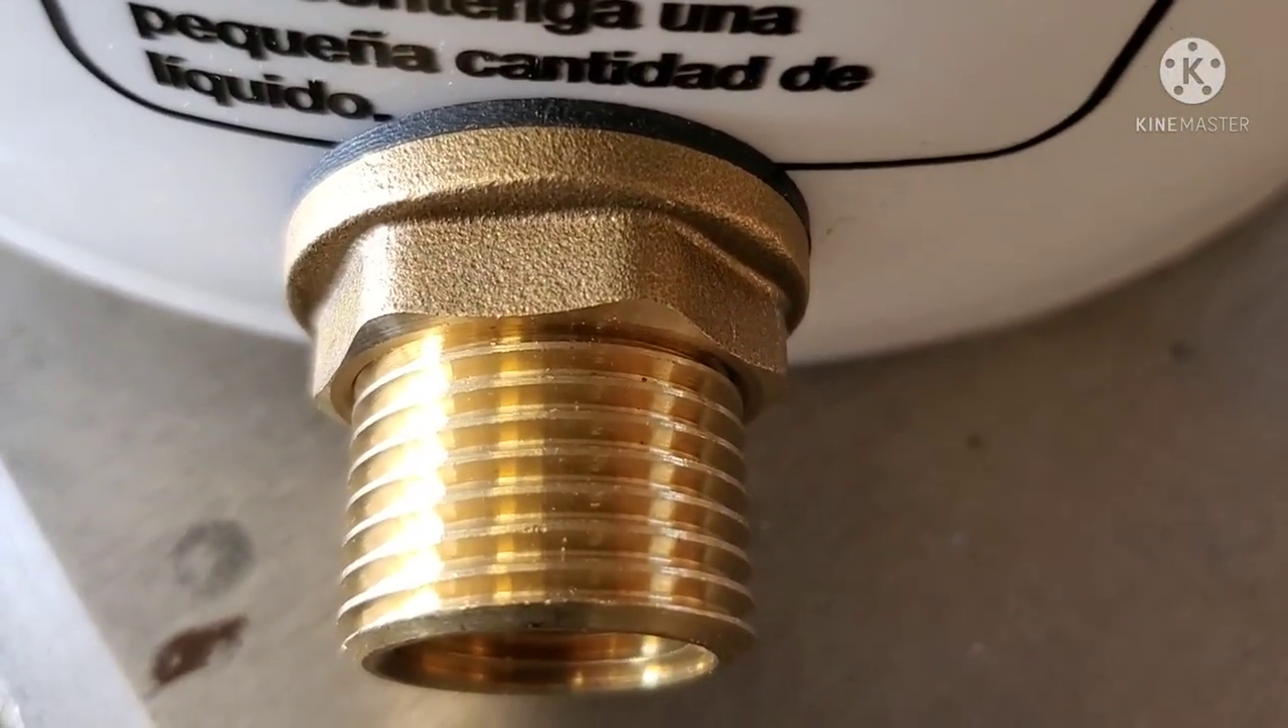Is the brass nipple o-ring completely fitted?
Yes.